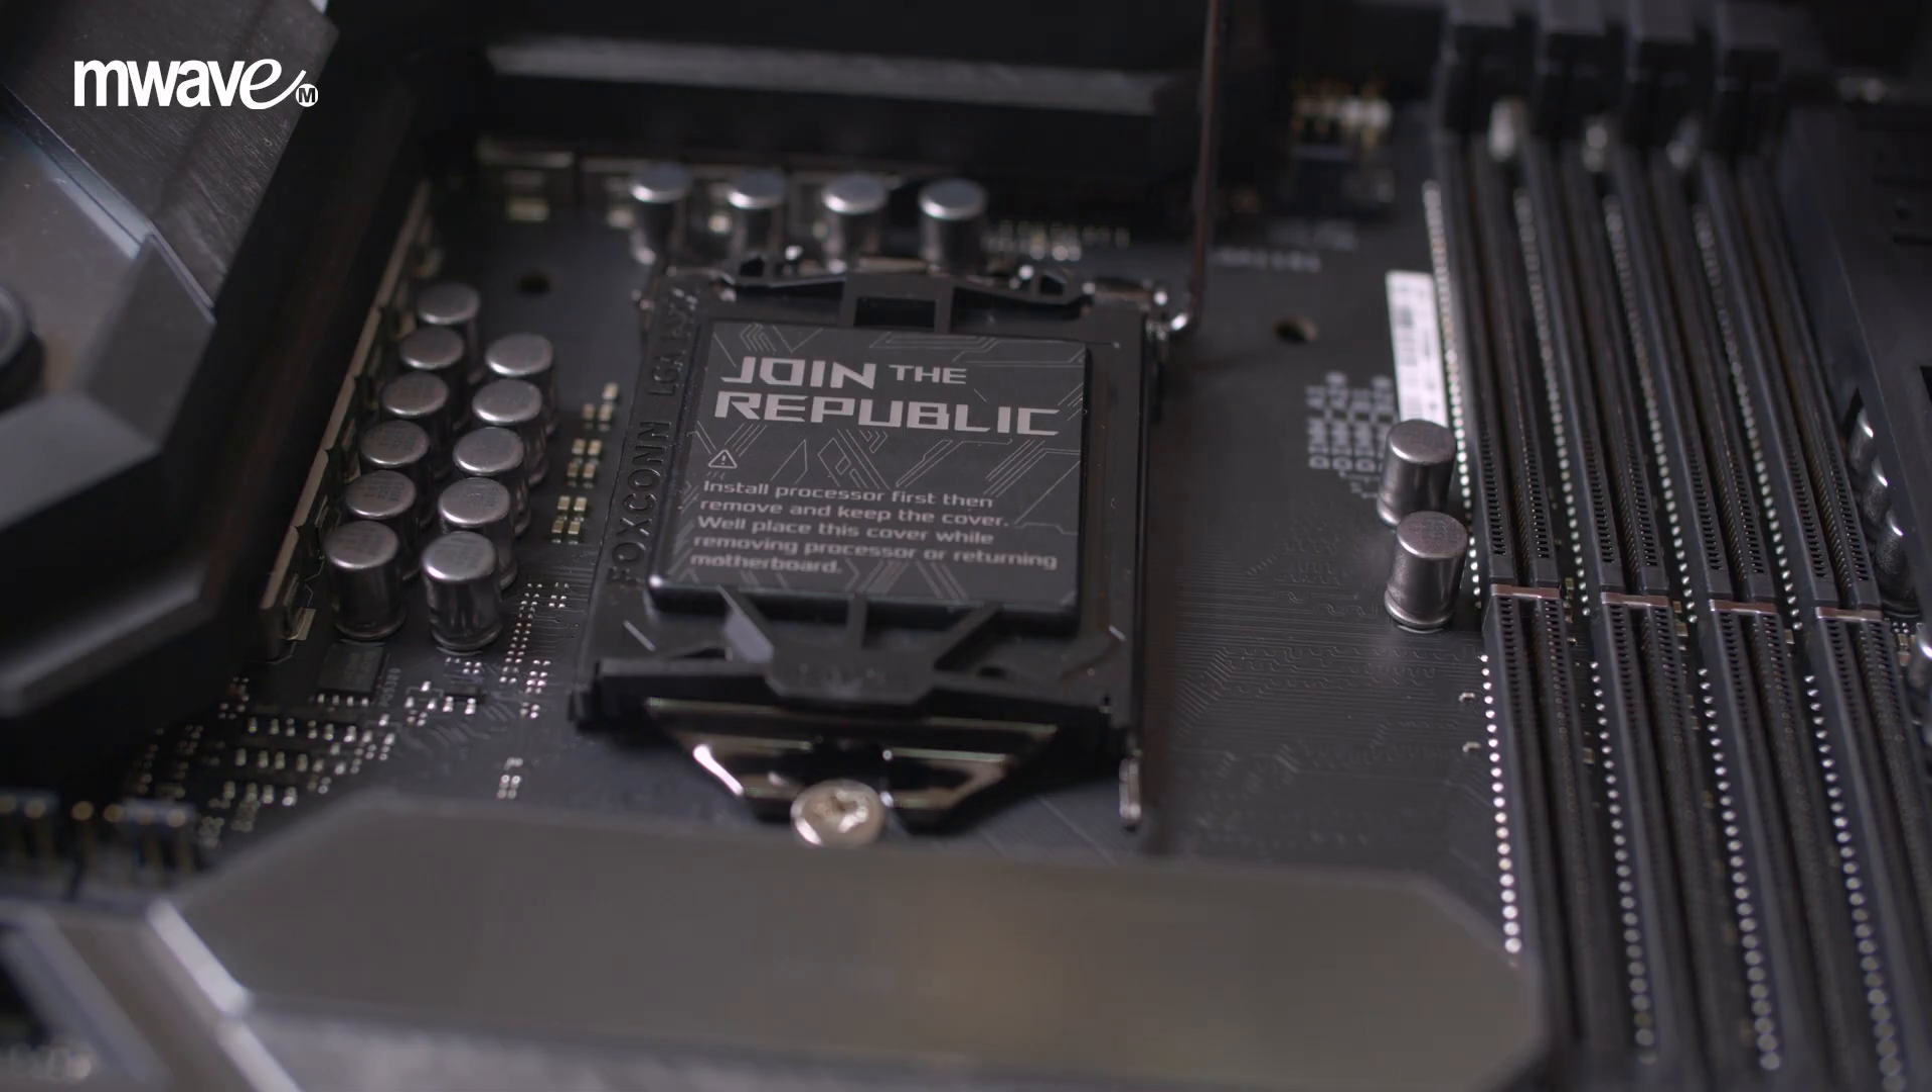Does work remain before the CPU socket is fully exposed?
Yes.